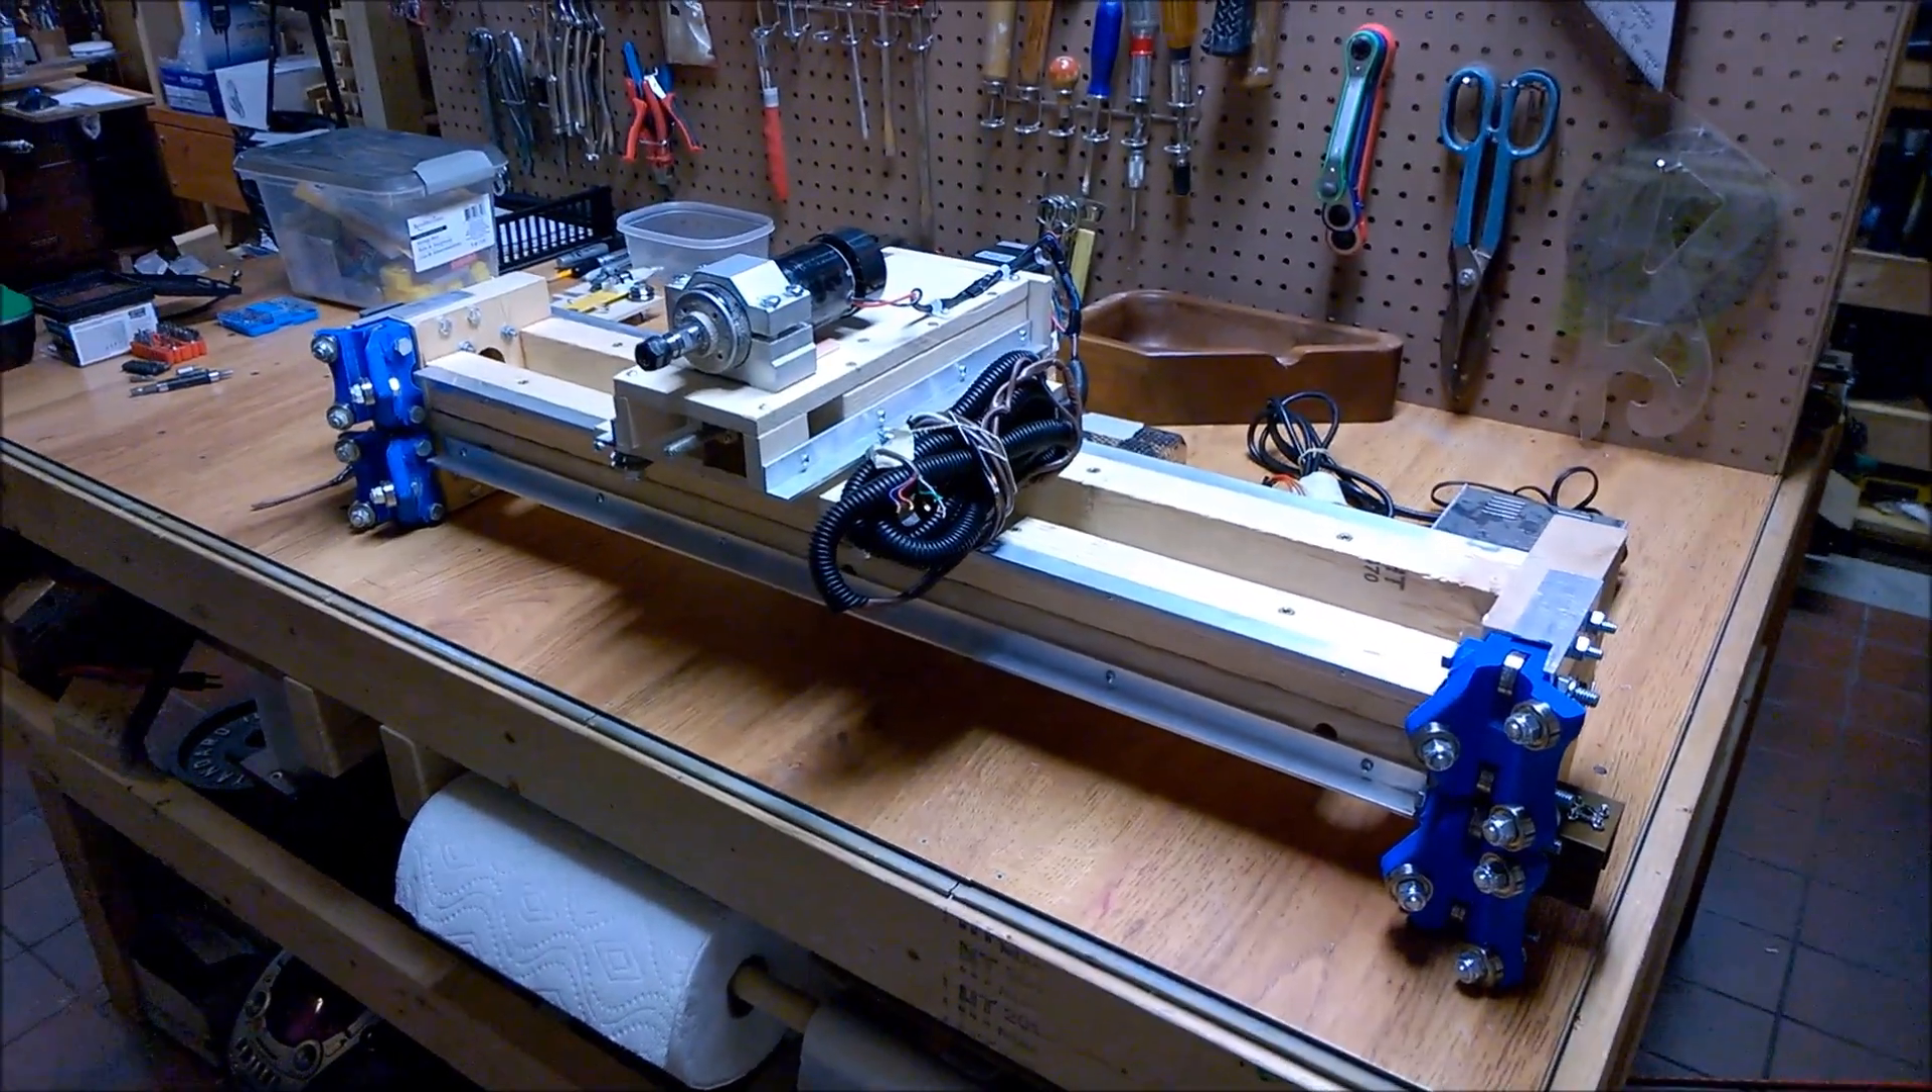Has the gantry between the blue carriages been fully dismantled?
No.